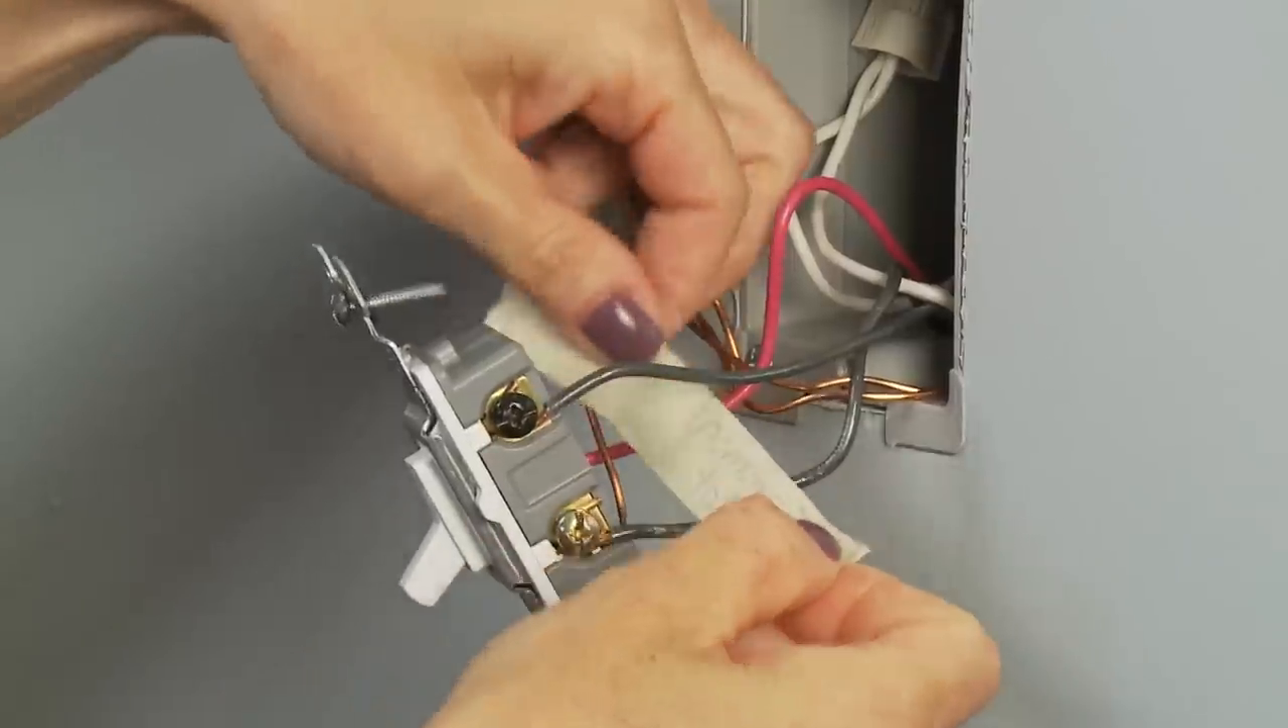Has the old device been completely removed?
No.